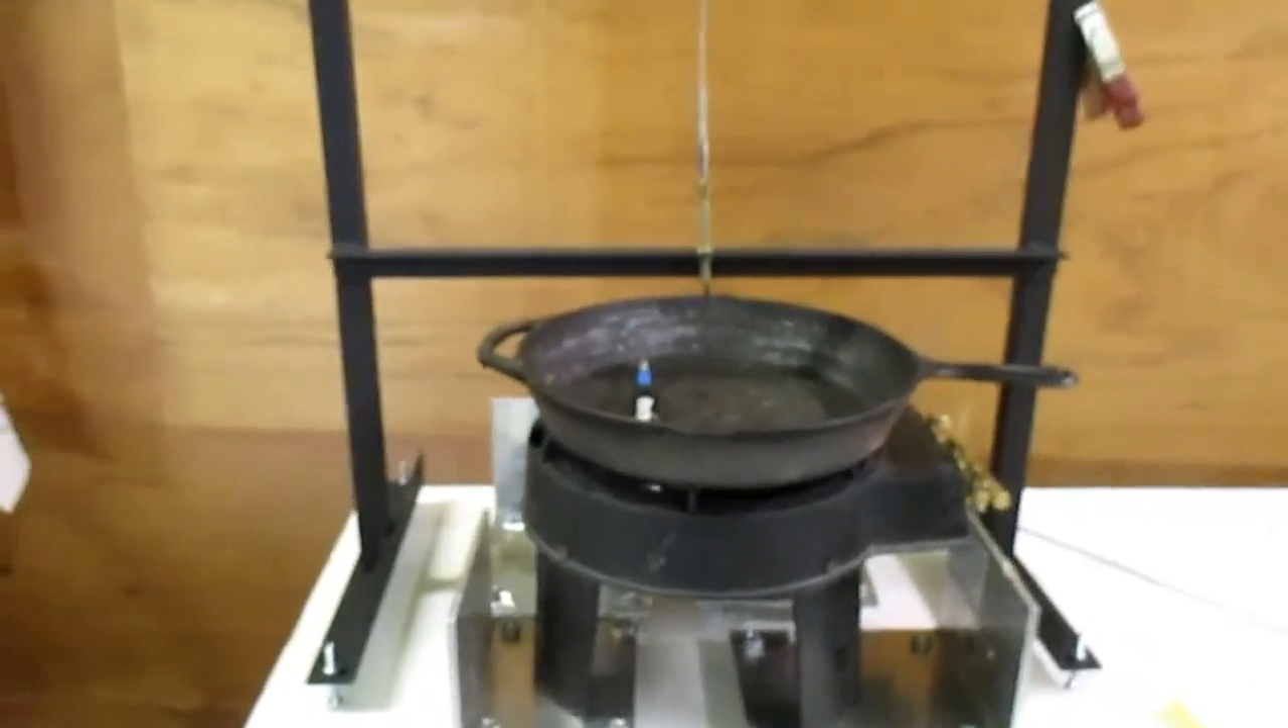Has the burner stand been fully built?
Yes.